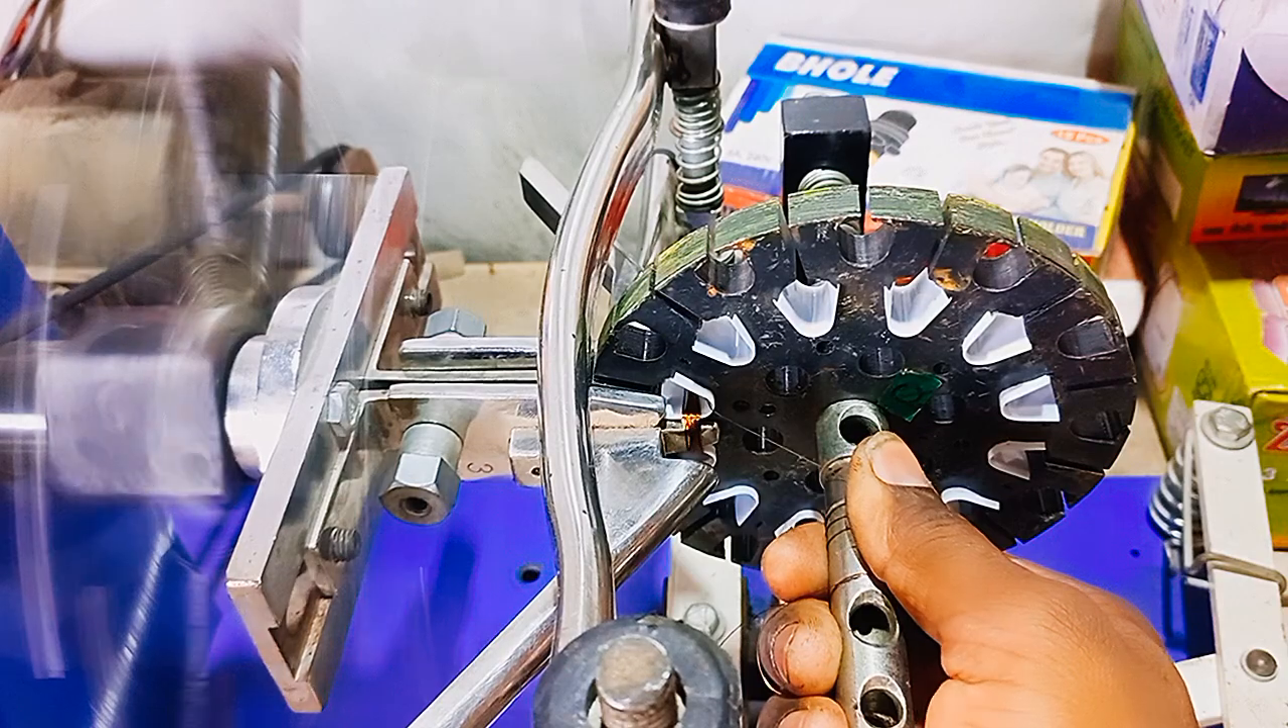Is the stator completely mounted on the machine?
Yes.